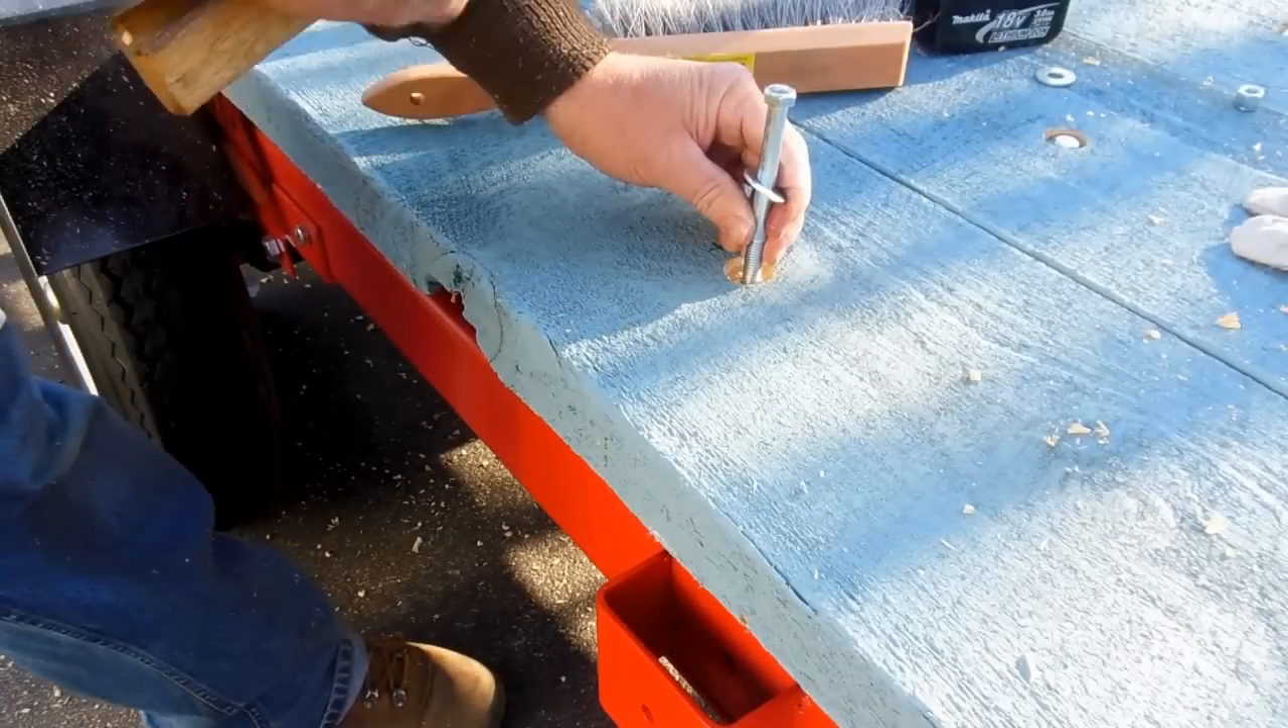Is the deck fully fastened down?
No.